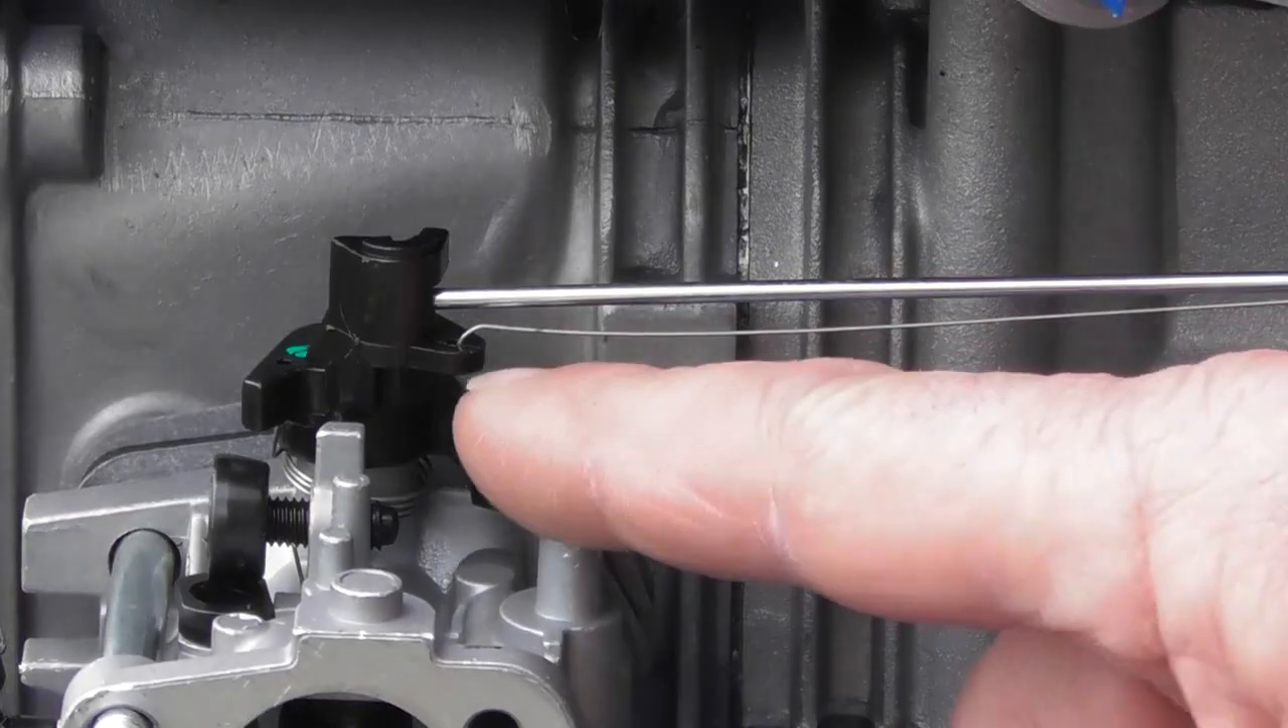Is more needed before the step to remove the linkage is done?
Yes.